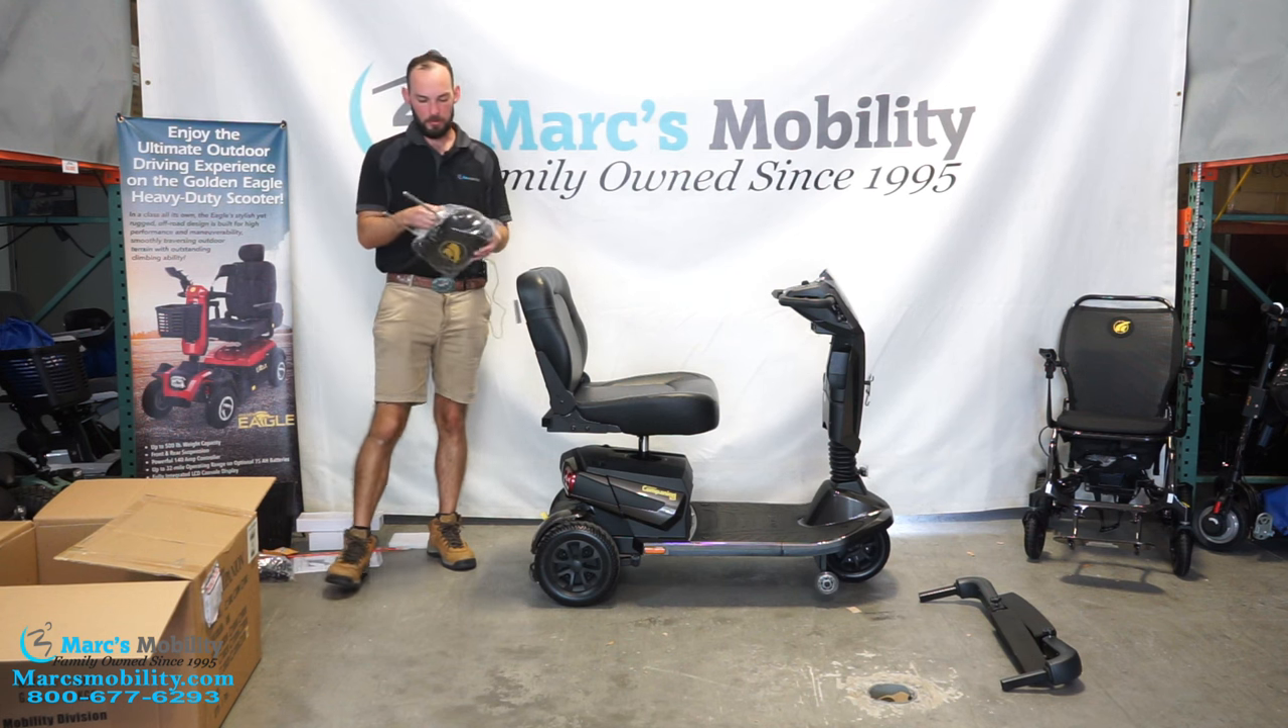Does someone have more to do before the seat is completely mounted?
No.